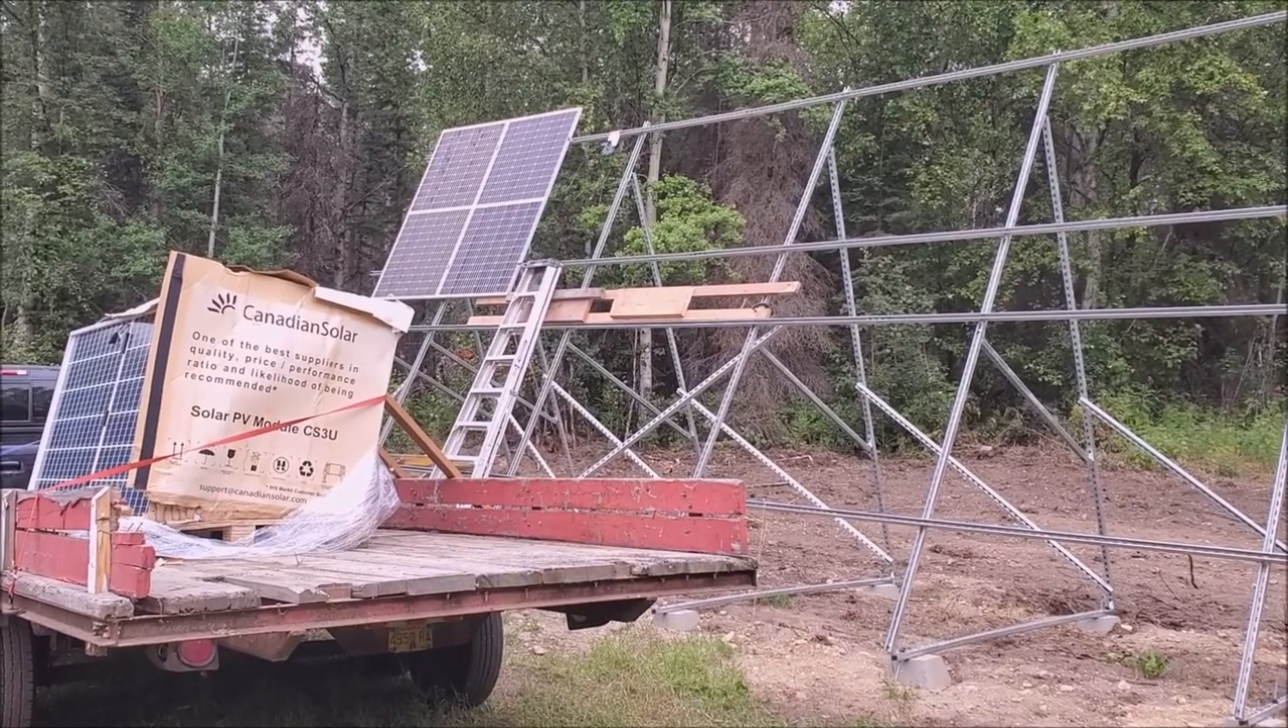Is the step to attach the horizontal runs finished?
Yes.